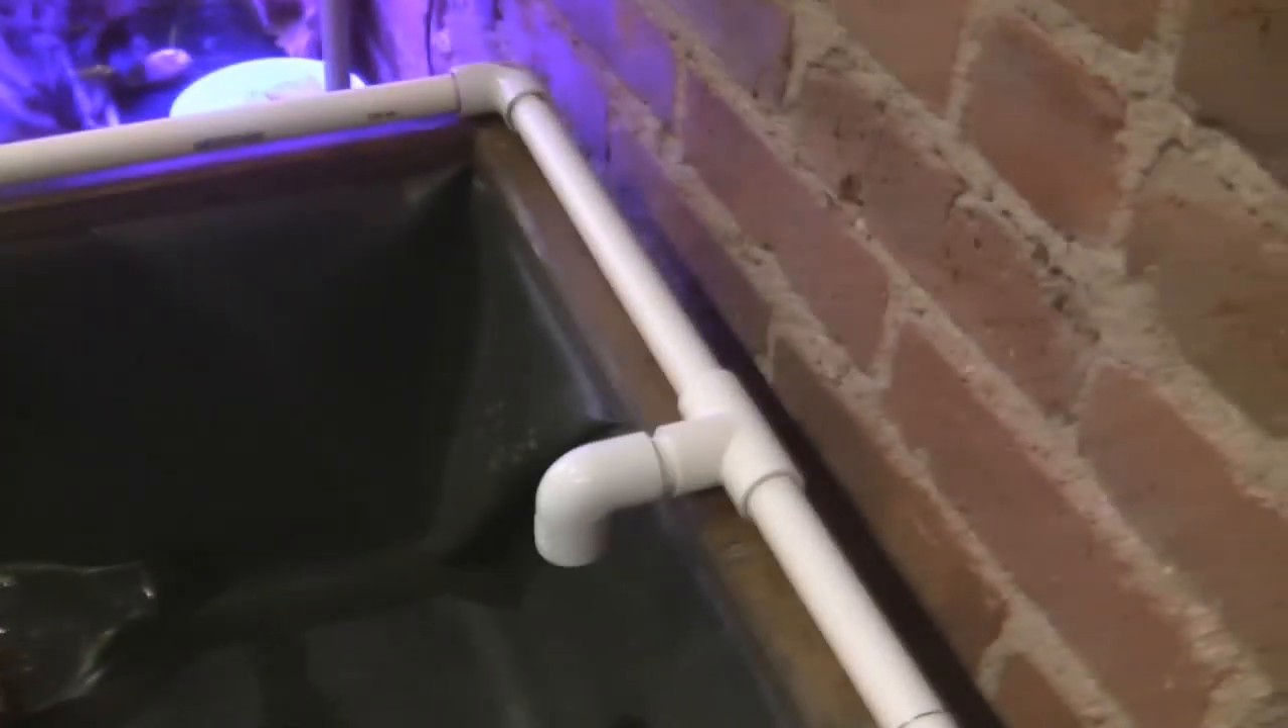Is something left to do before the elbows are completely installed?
No.